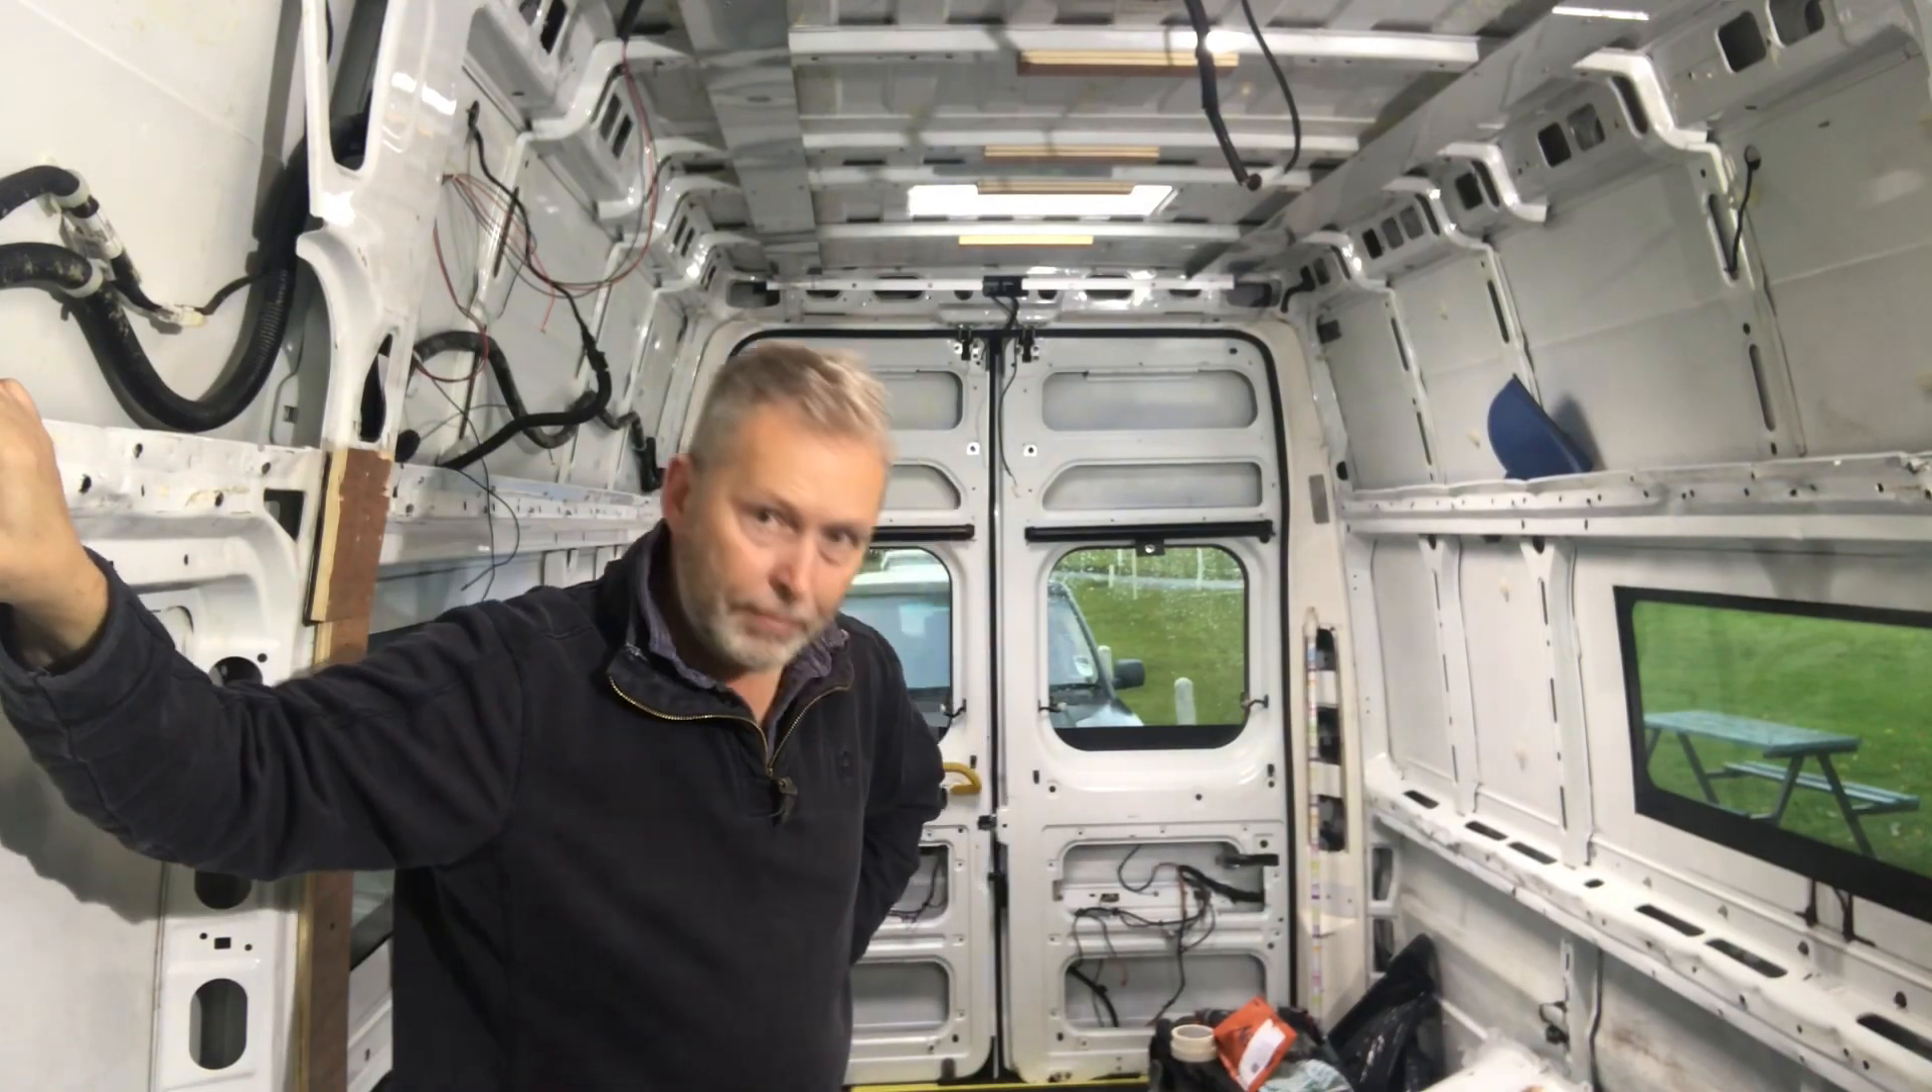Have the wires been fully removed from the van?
No.